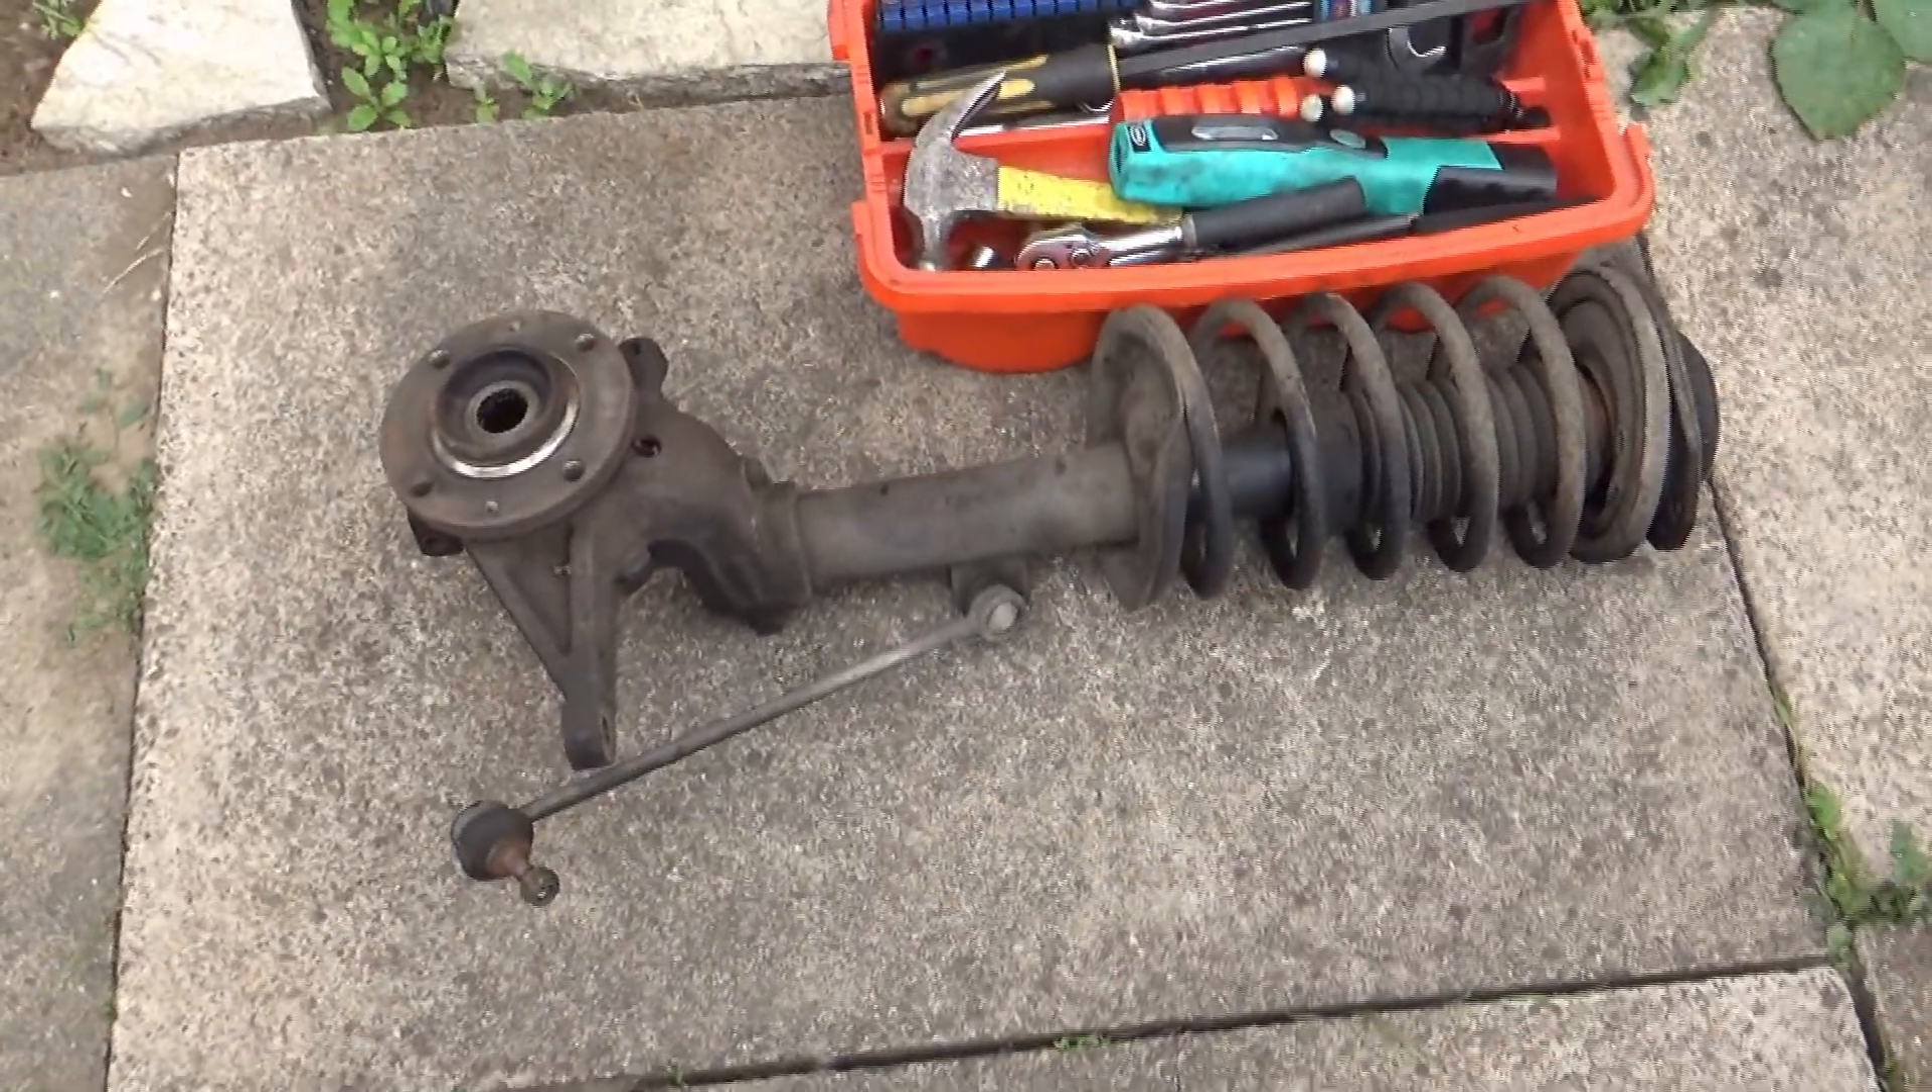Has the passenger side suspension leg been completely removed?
Yes.